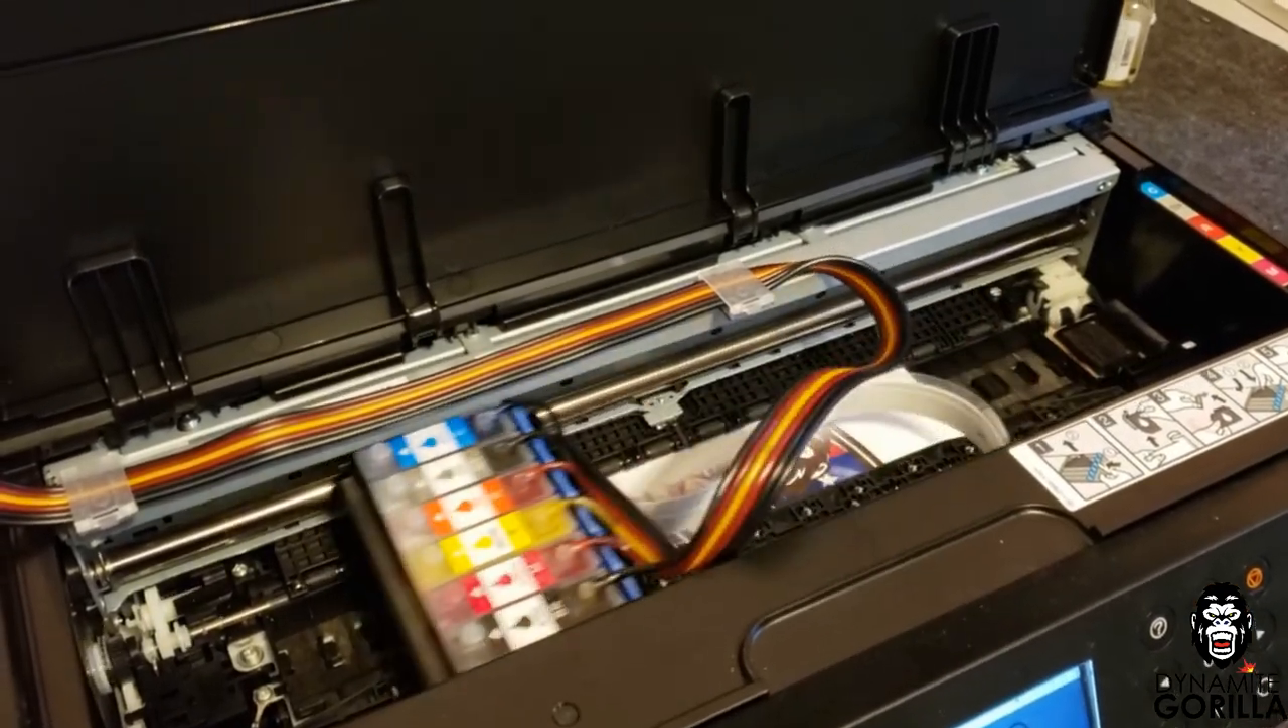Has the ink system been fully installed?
Yes.